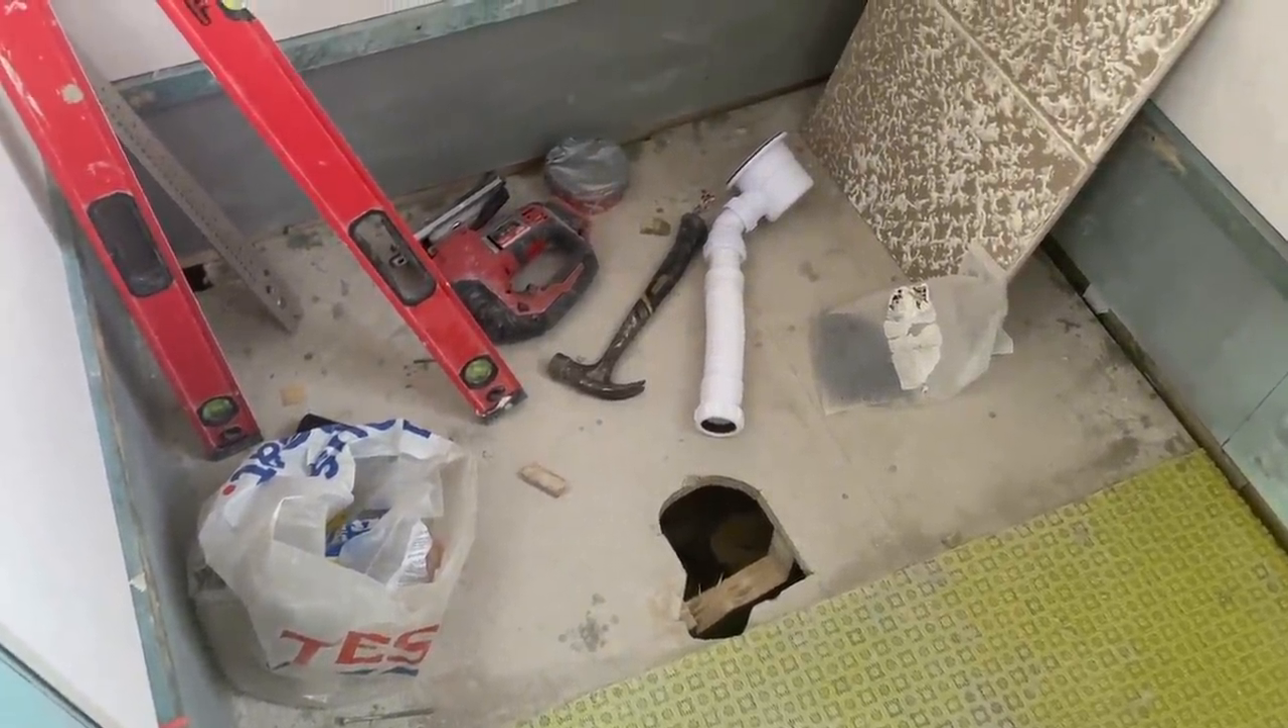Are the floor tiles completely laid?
No.